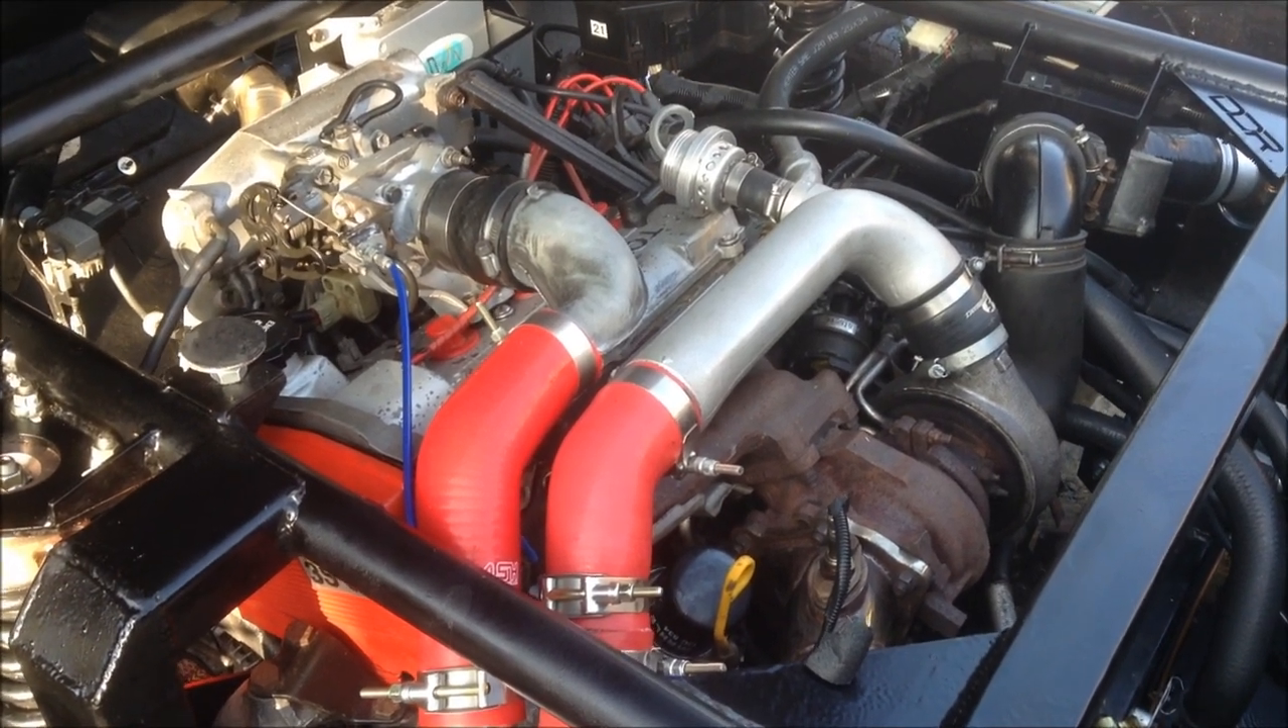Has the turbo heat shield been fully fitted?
No.